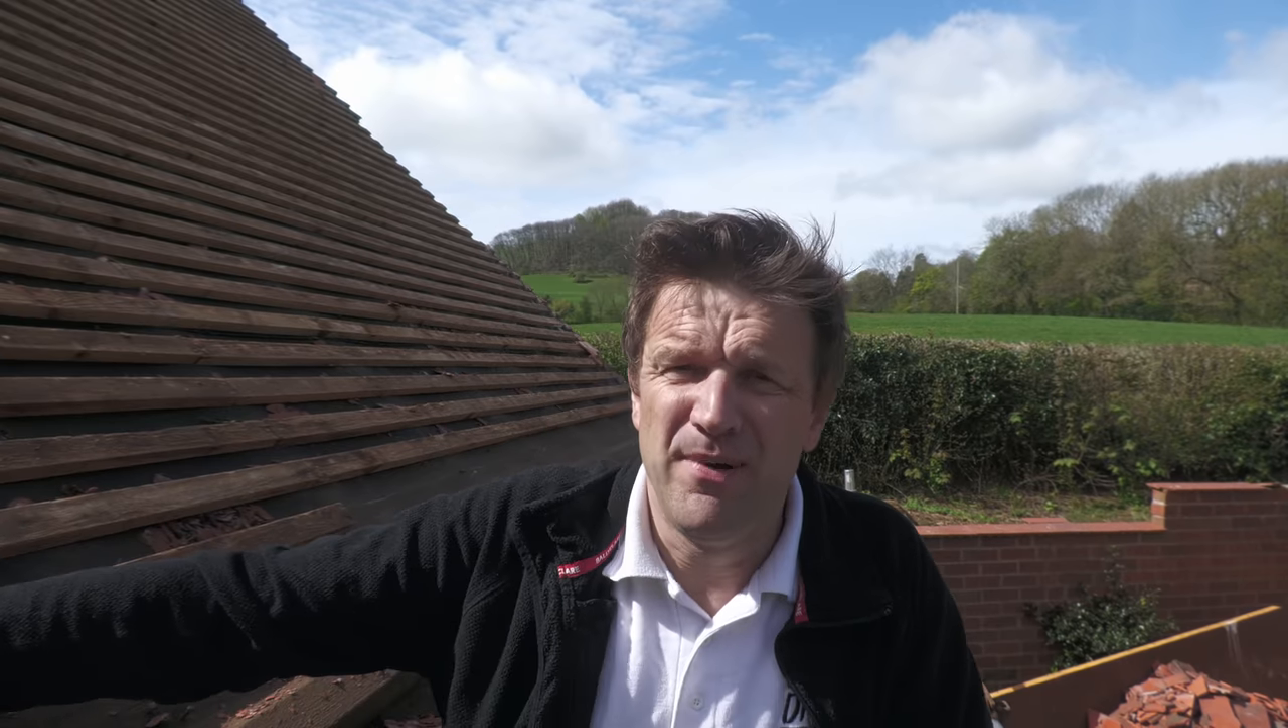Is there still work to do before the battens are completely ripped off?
Yes.